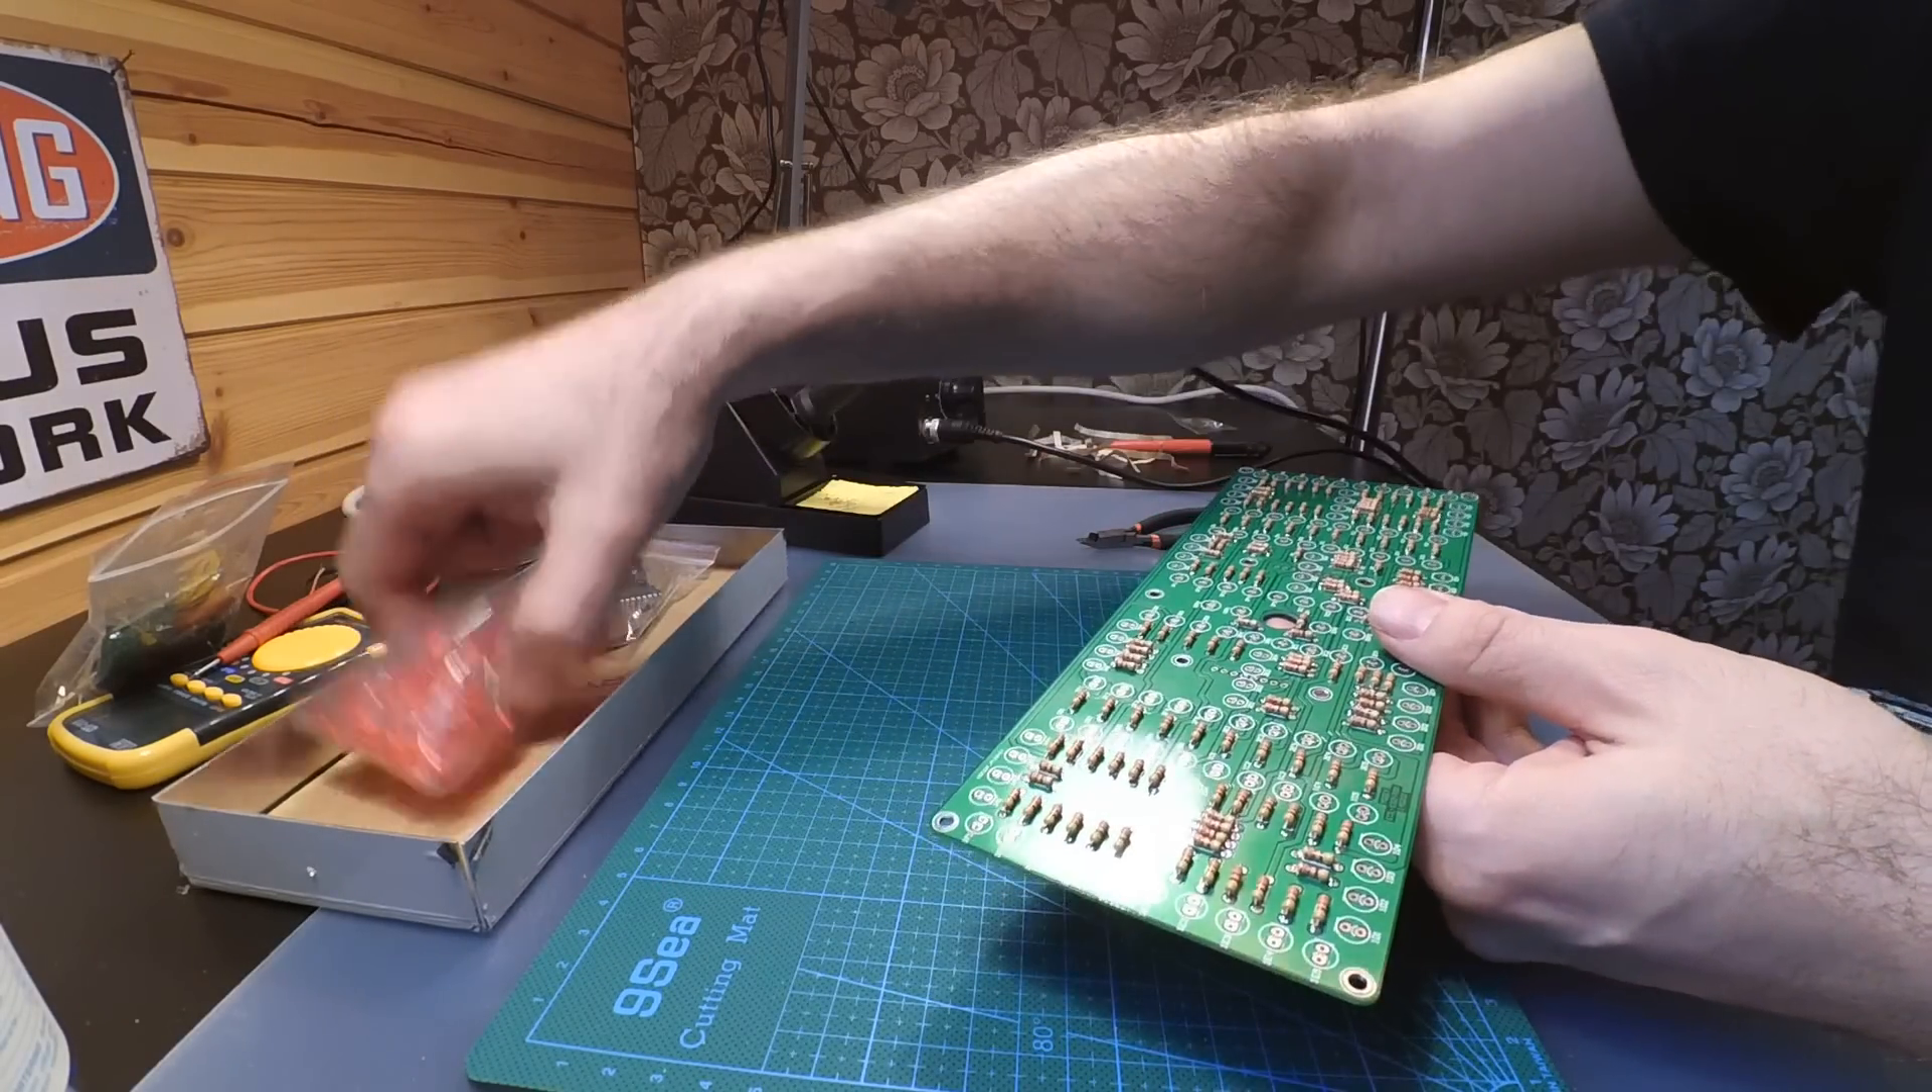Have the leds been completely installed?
No.